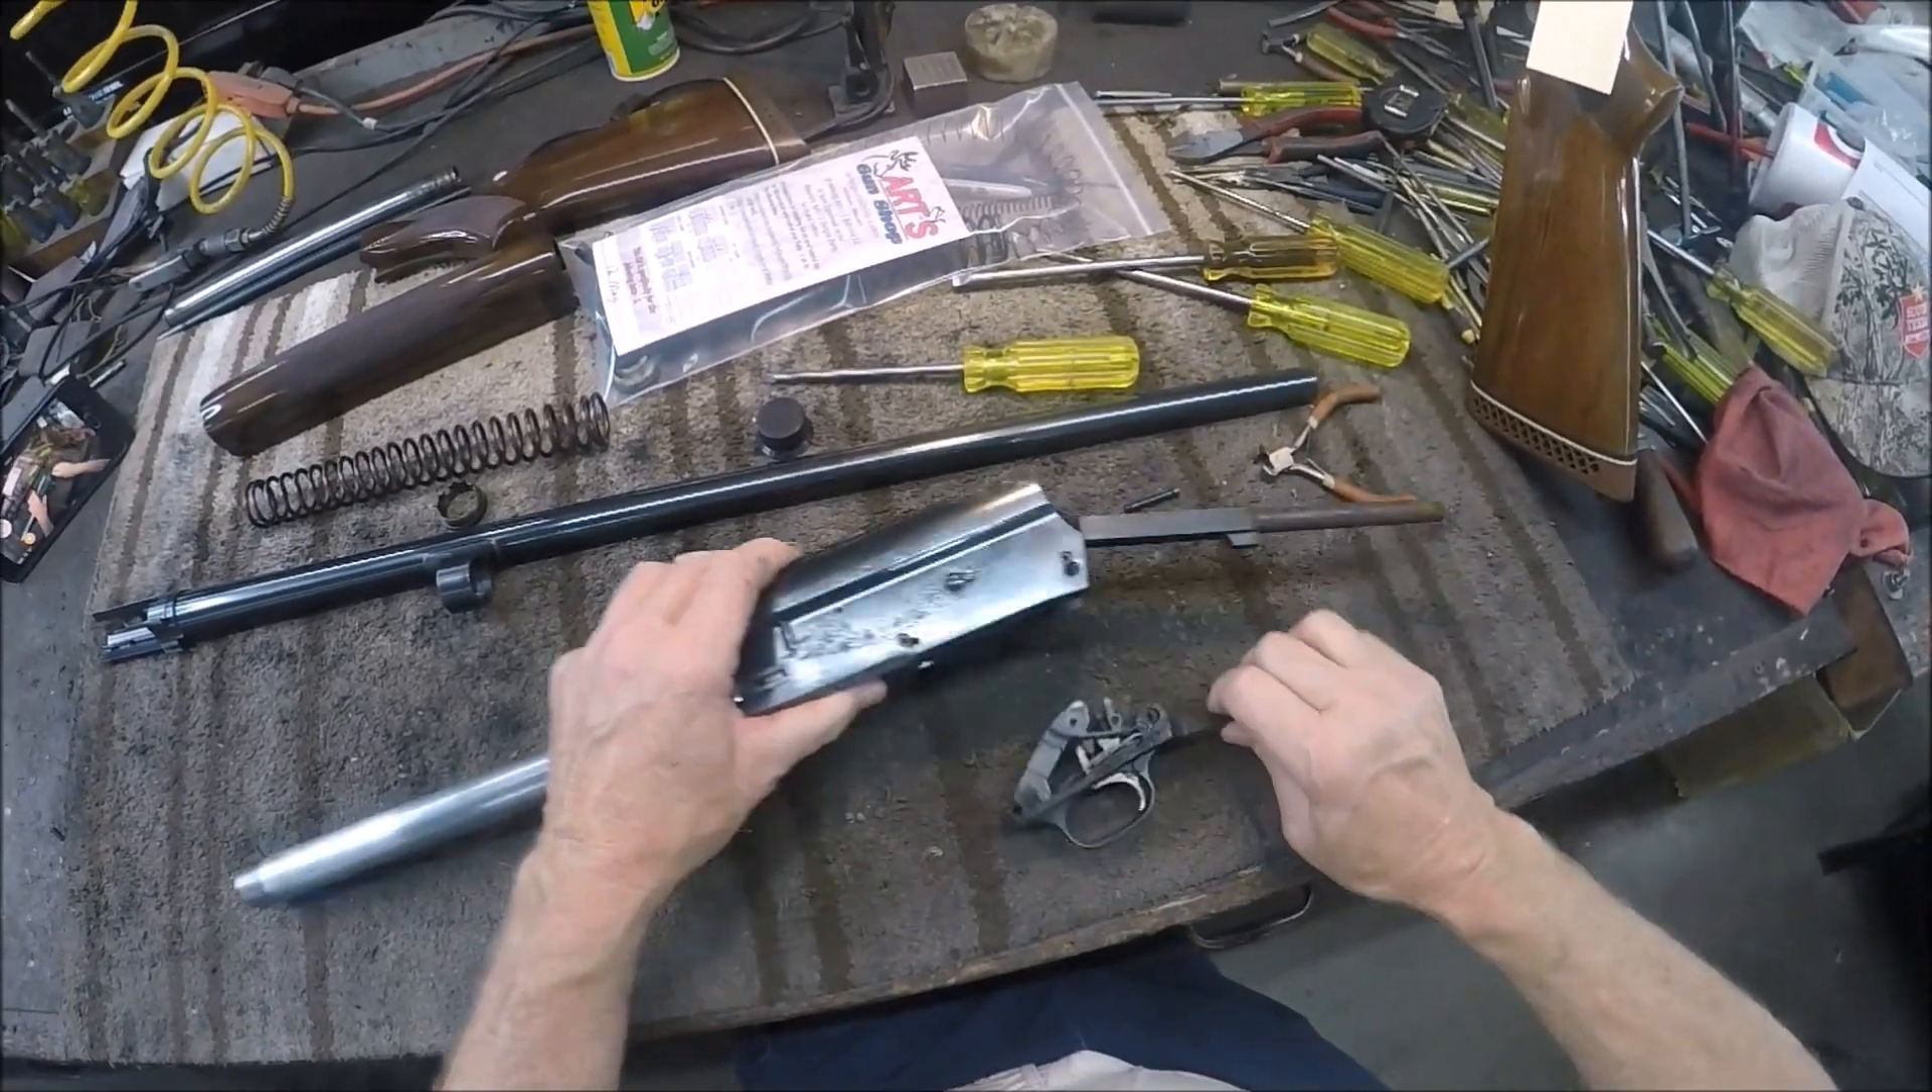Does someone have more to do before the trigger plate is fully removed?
No.